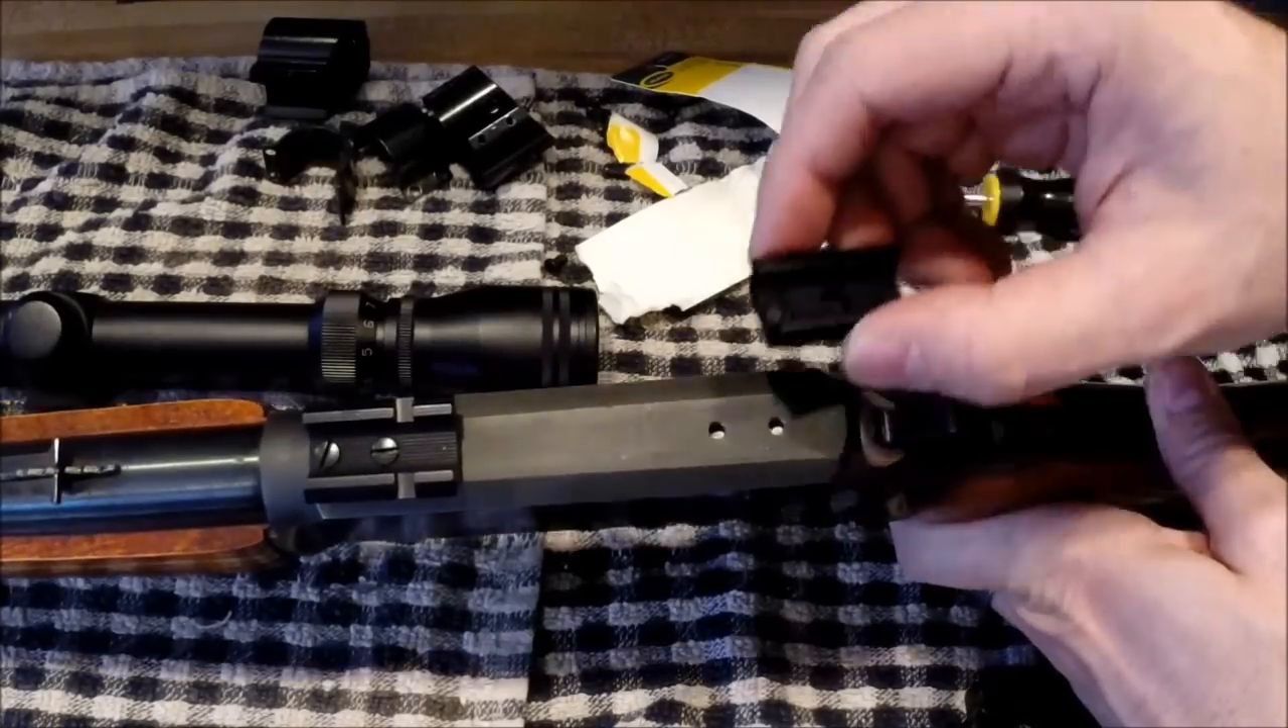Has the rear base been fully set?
No.